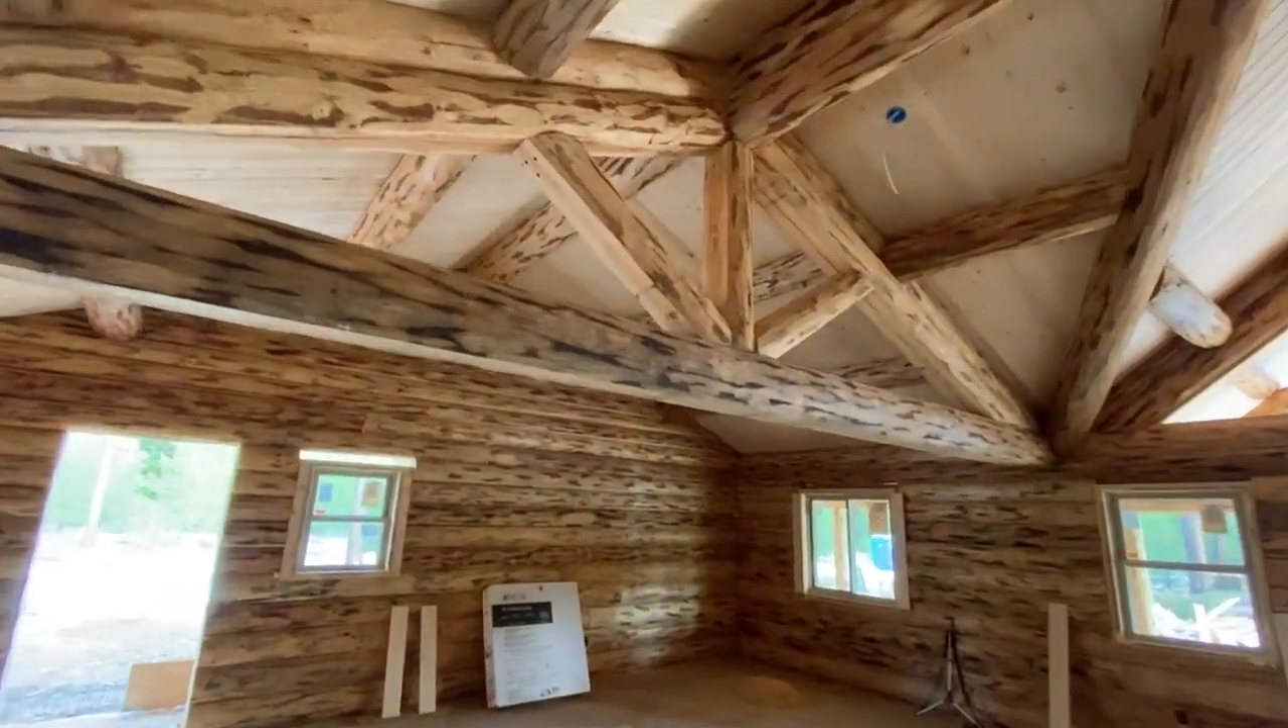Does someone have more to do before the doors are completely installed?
Yes.